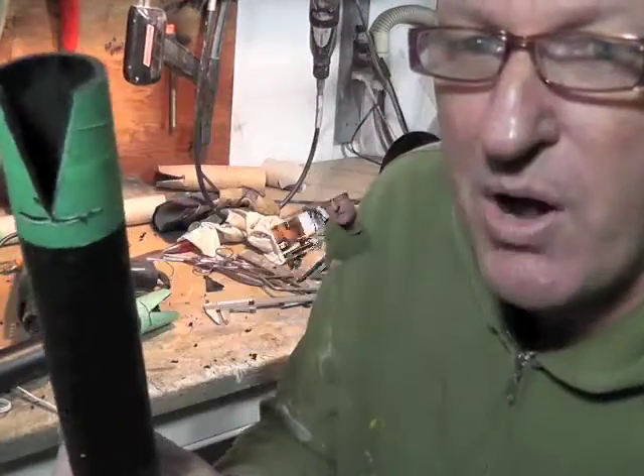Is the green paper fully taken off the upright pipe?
No.